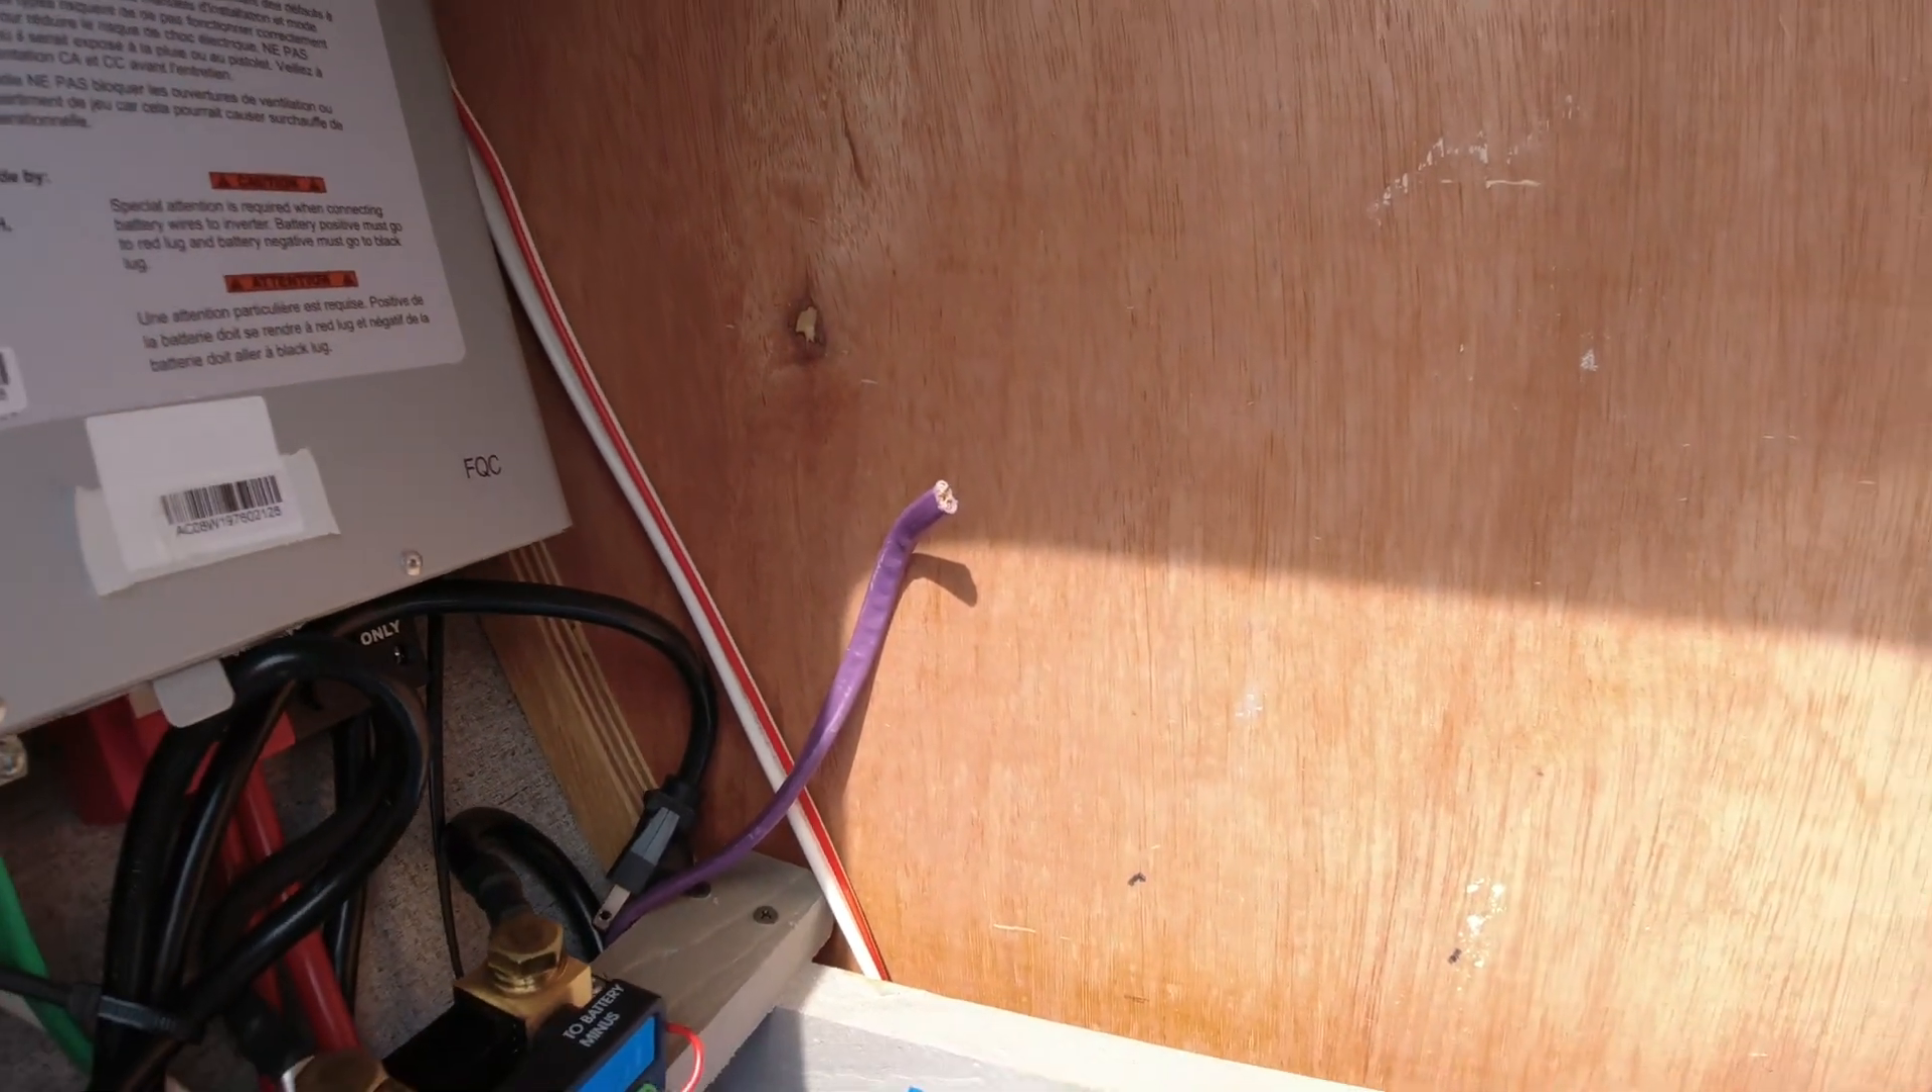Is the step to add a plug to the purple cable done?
No.